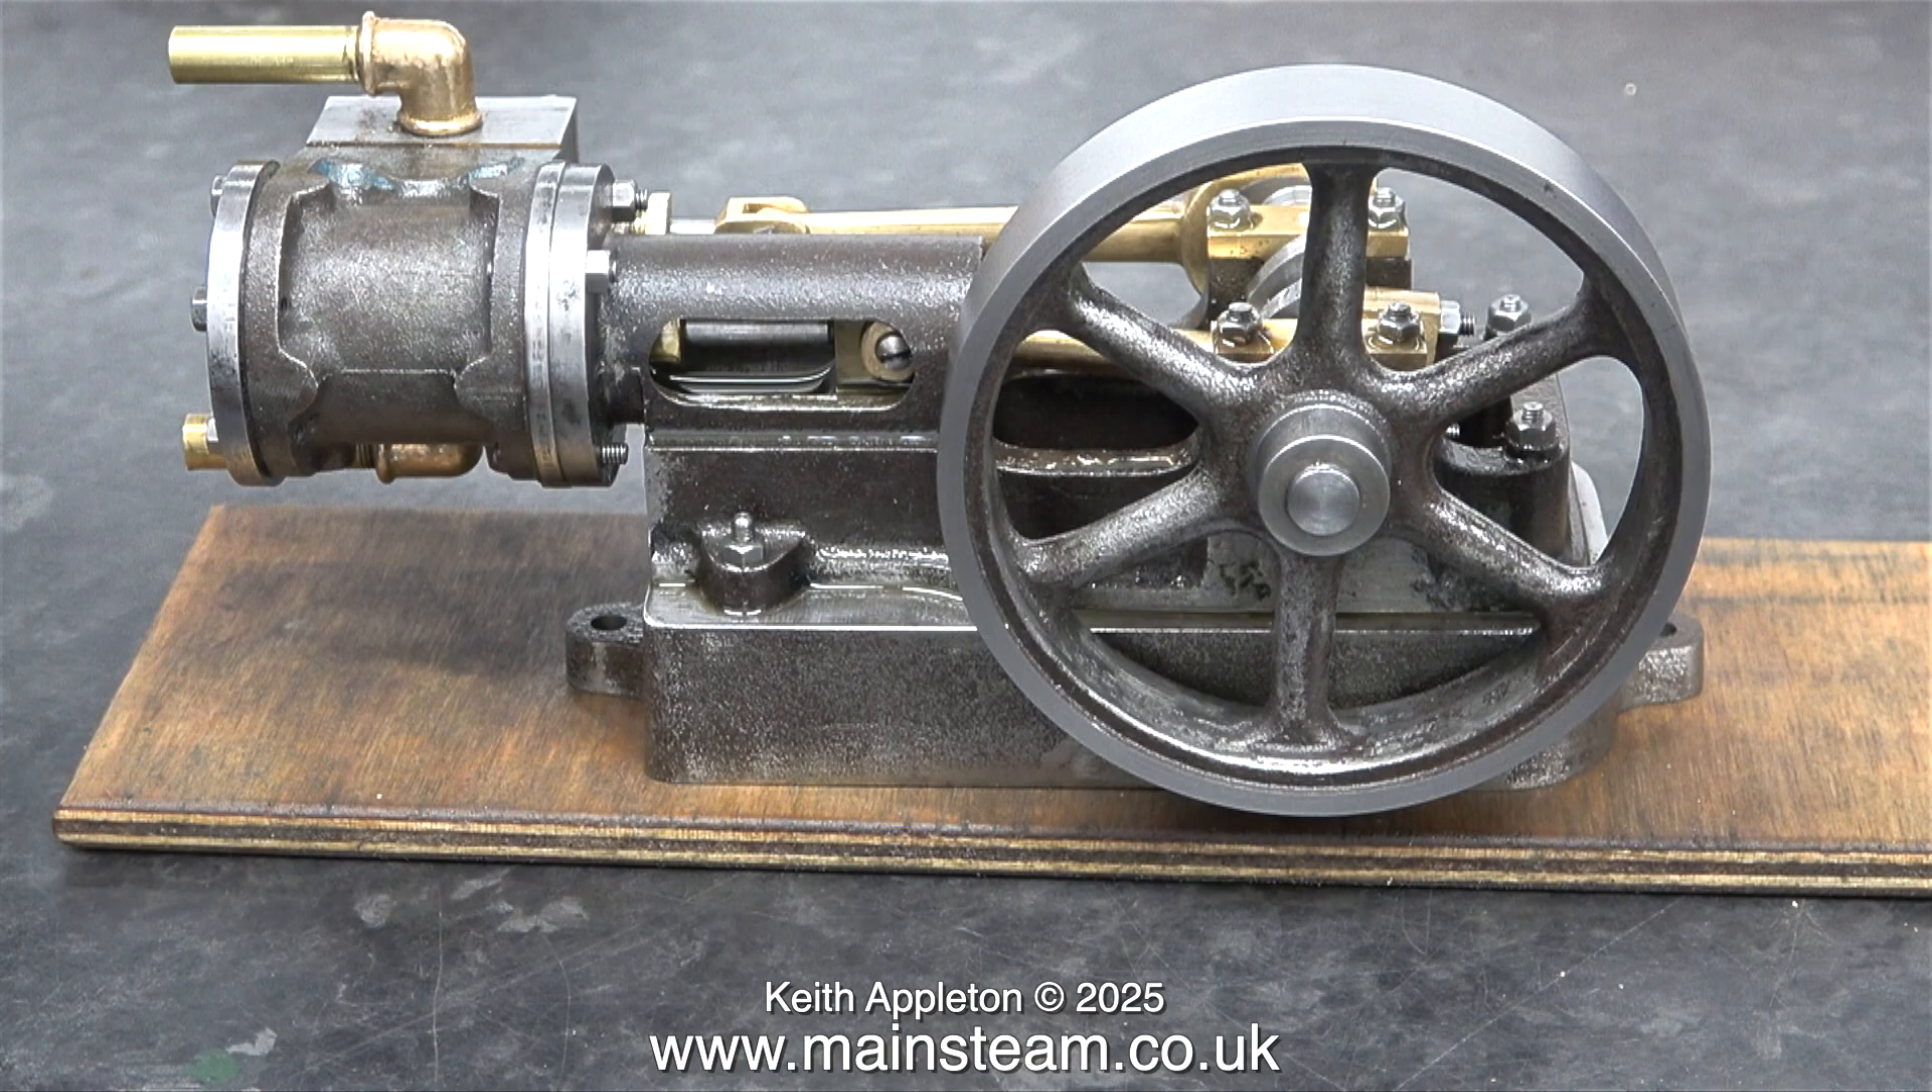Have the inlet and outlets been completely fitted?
Yes.